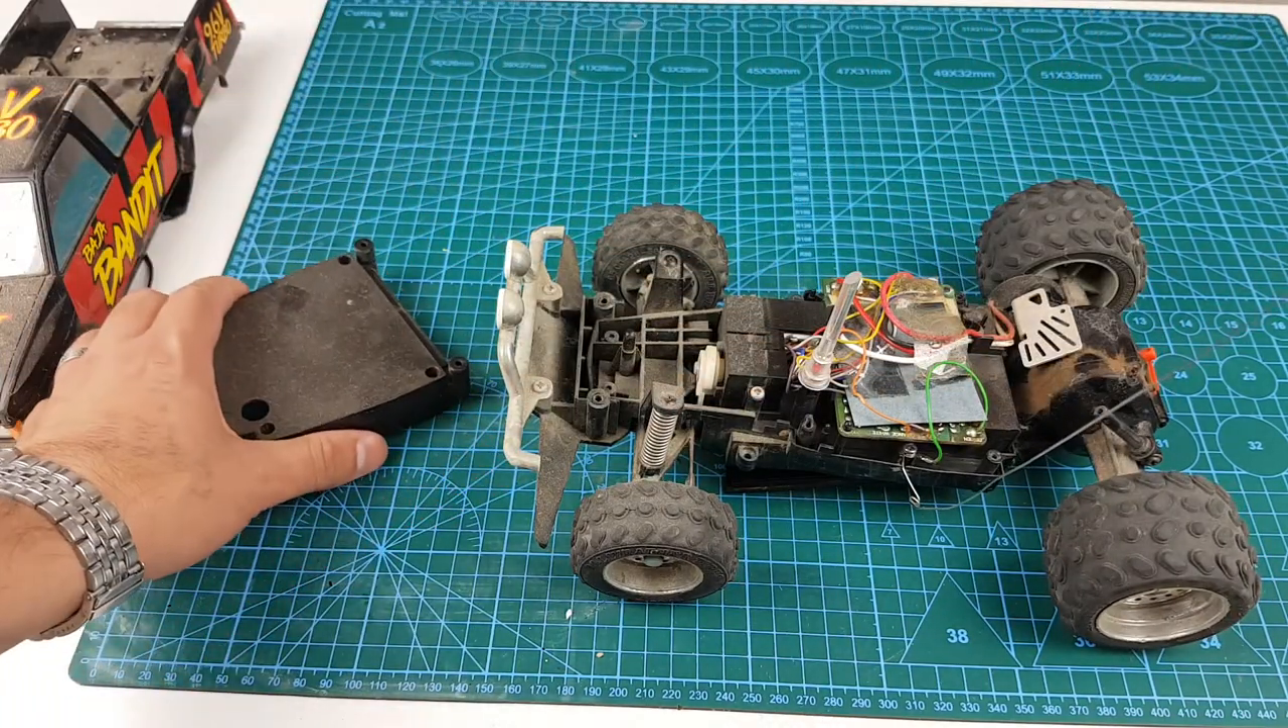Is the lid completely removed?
Yes.